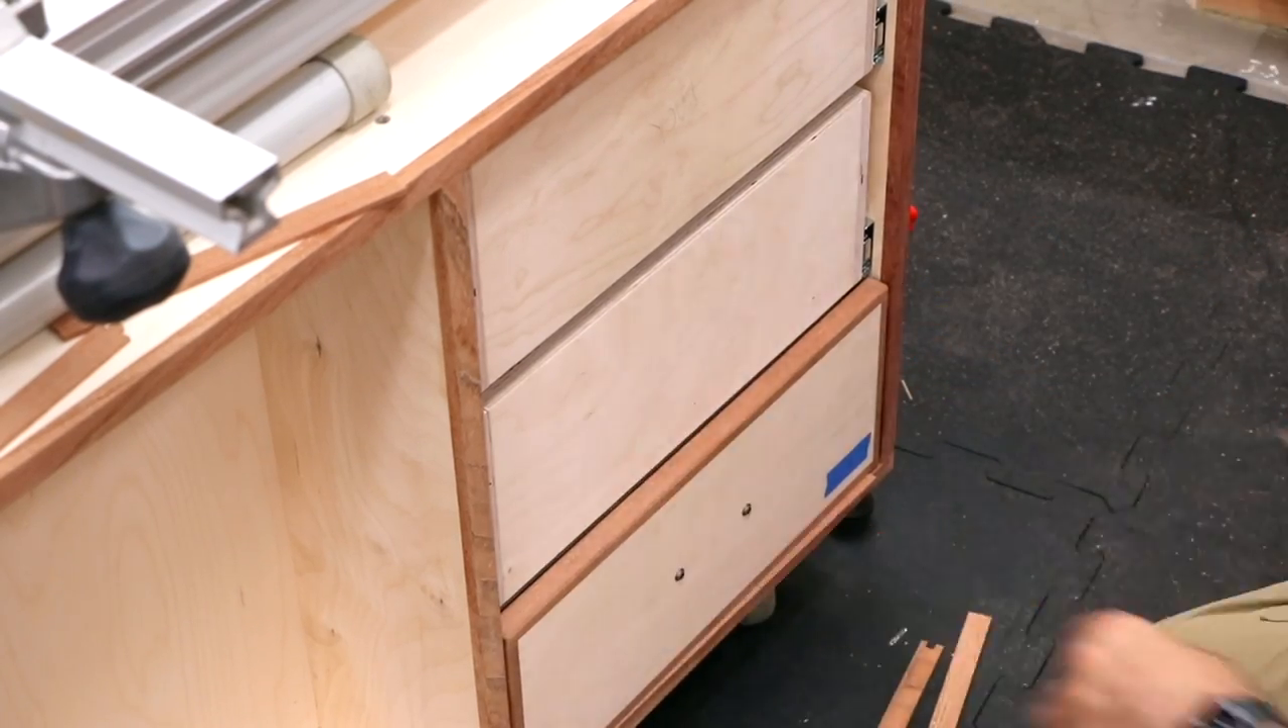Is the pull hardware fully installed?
No.